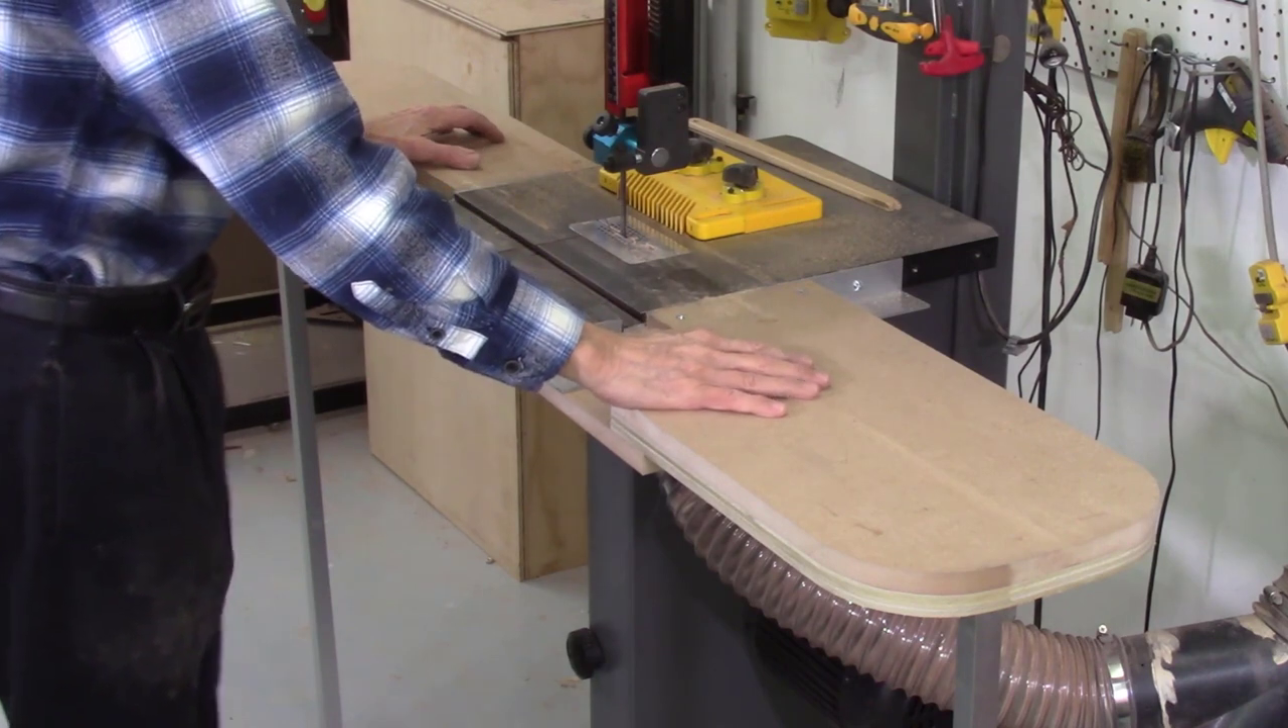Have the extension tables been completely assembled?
Yes.